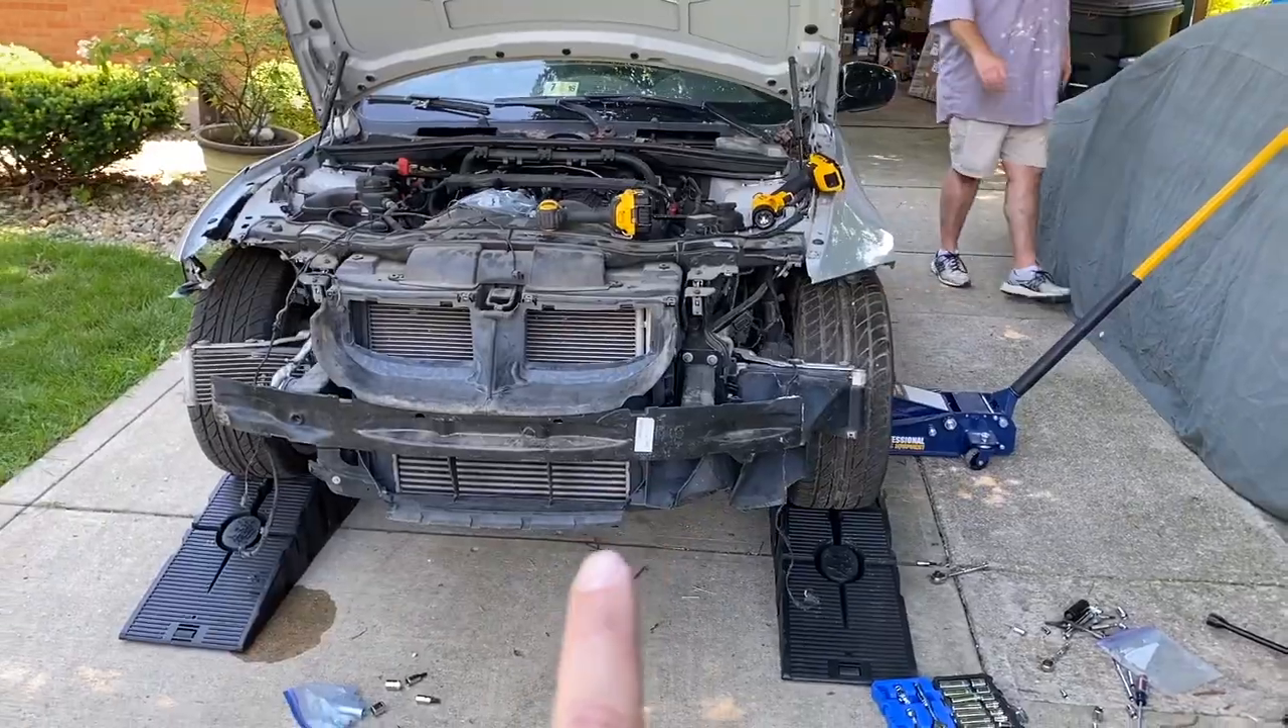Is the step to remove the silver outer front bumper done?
Yes.